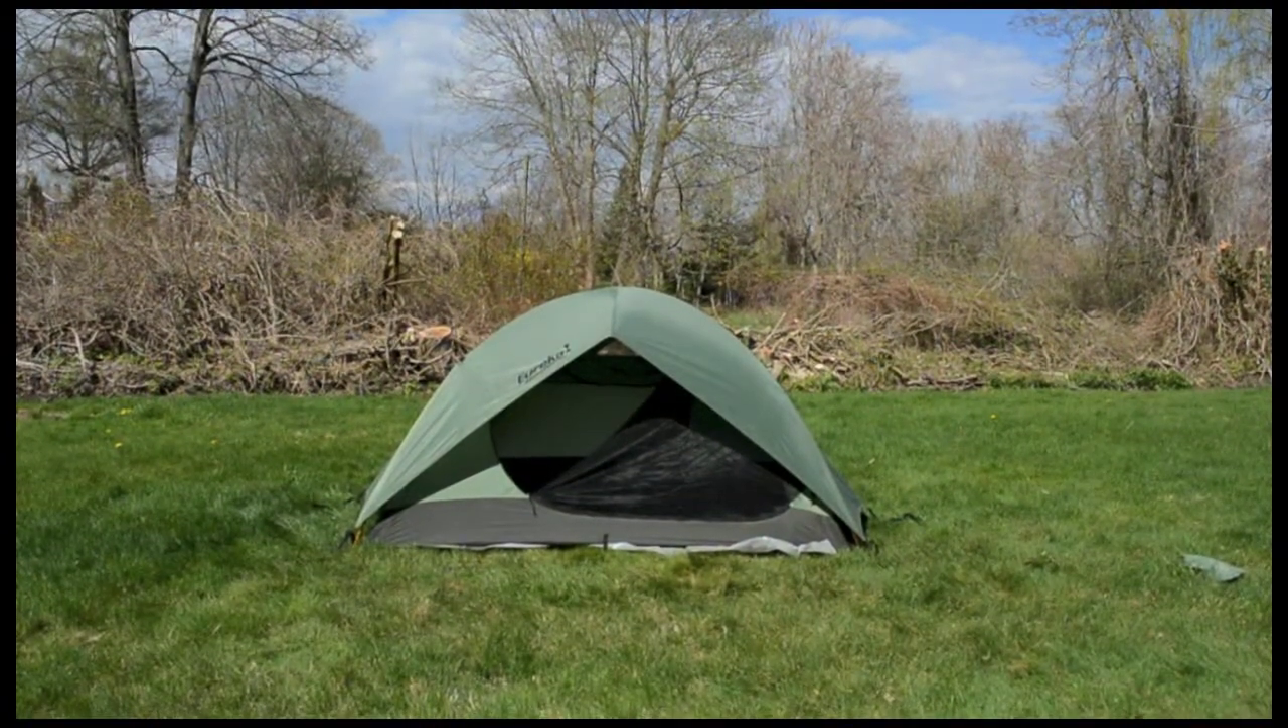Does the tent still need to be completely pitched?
No.